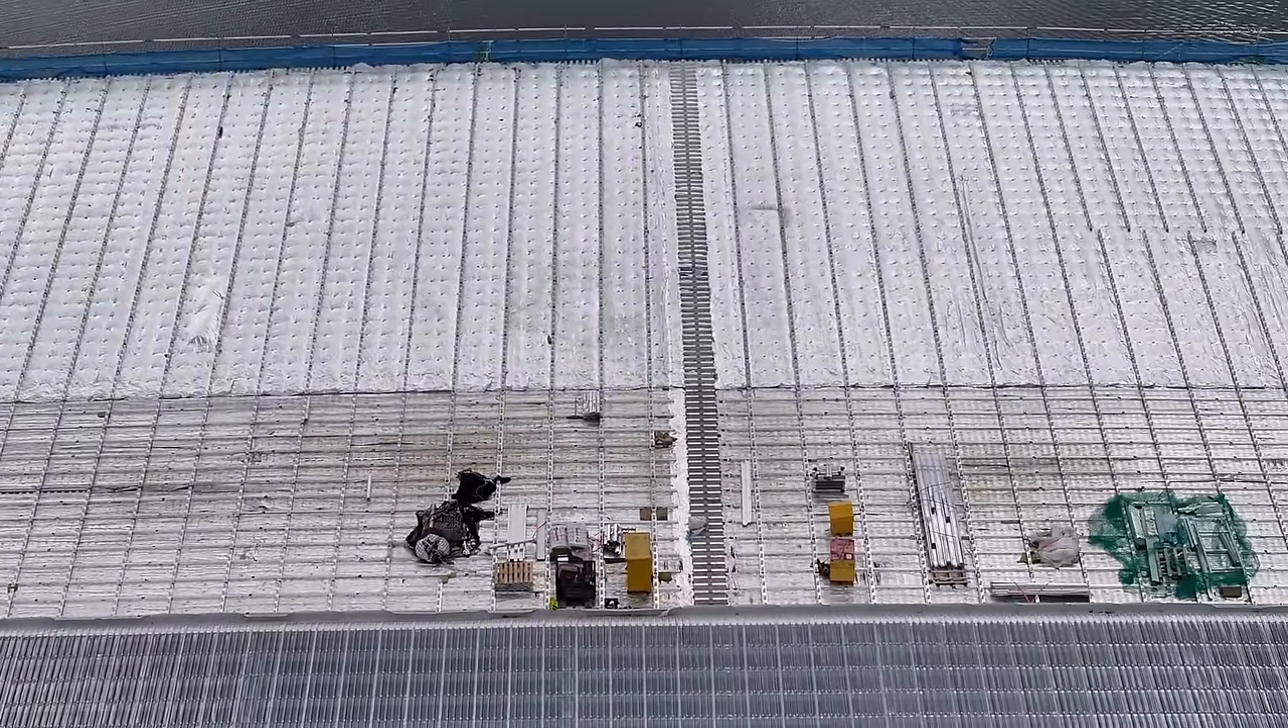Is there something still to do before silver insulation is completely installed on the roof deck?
Yes.